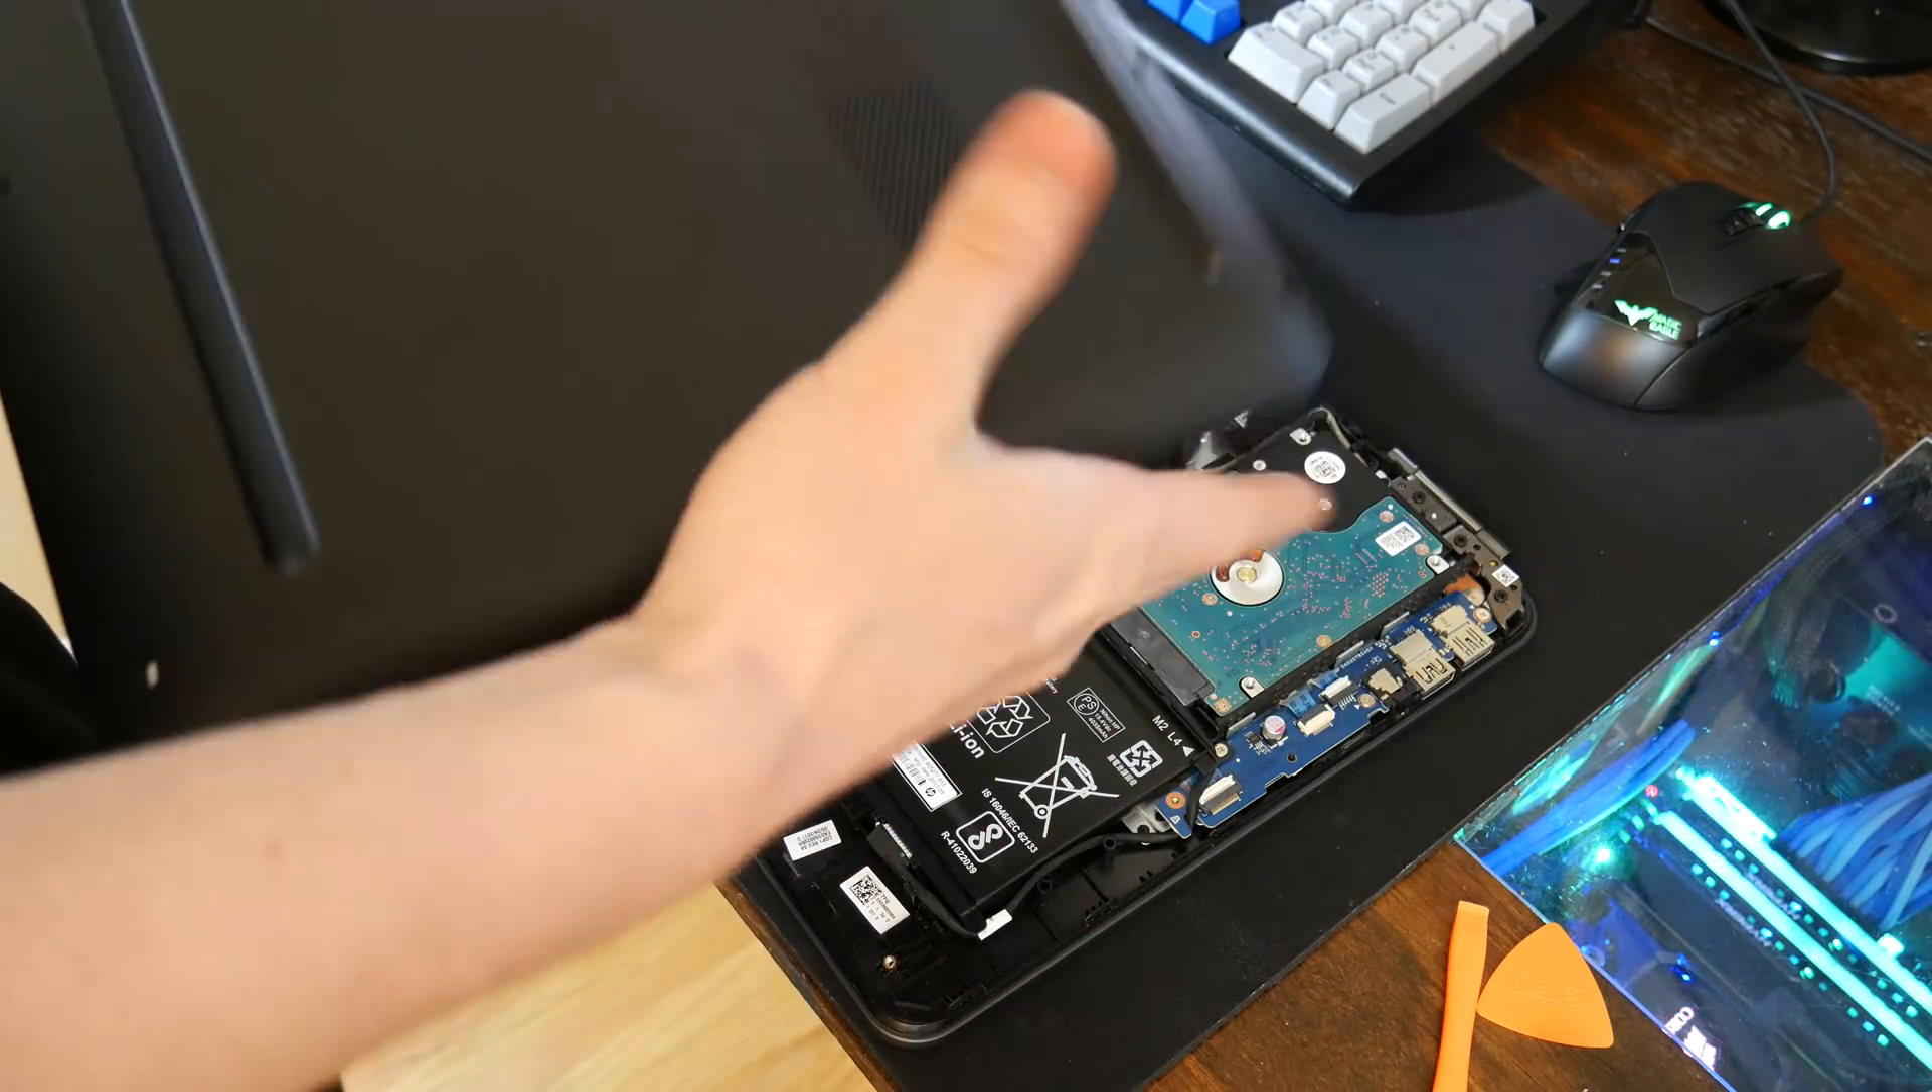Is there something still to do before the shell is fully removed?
No.